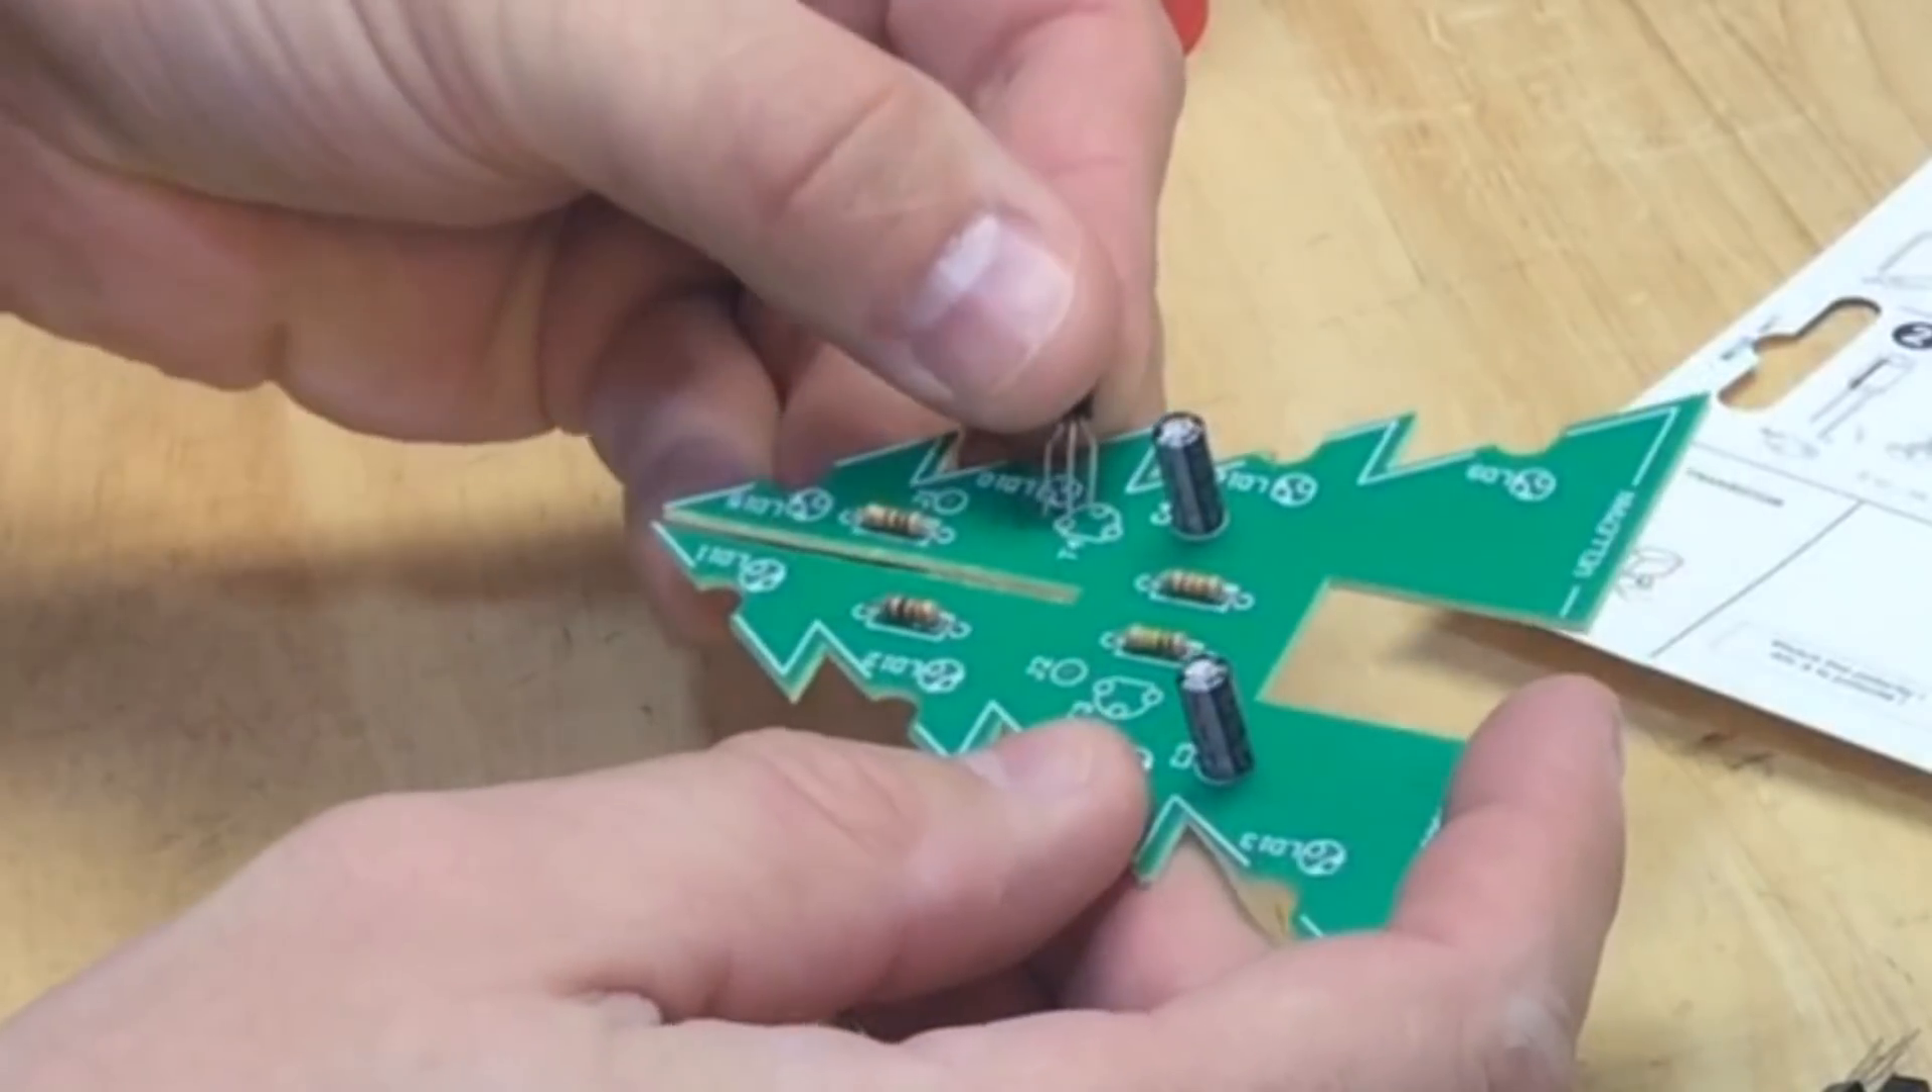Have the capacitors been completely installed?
Yes.